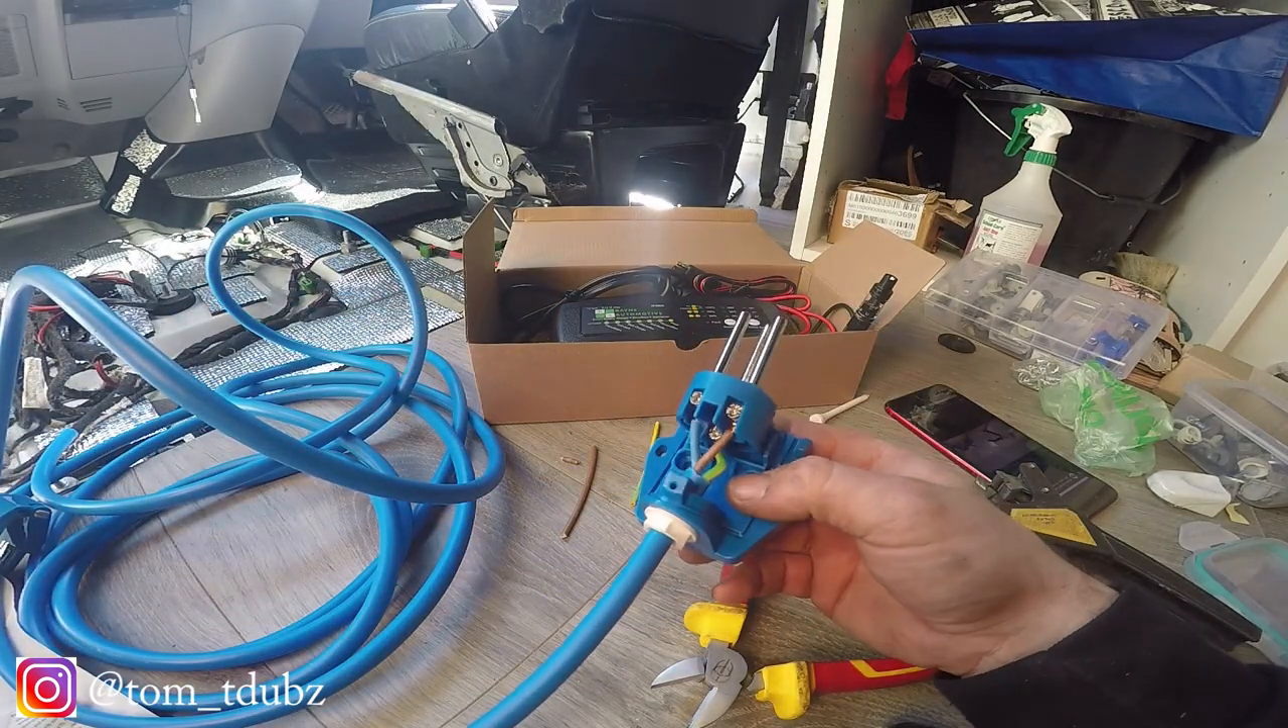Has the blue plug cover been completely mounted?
No.